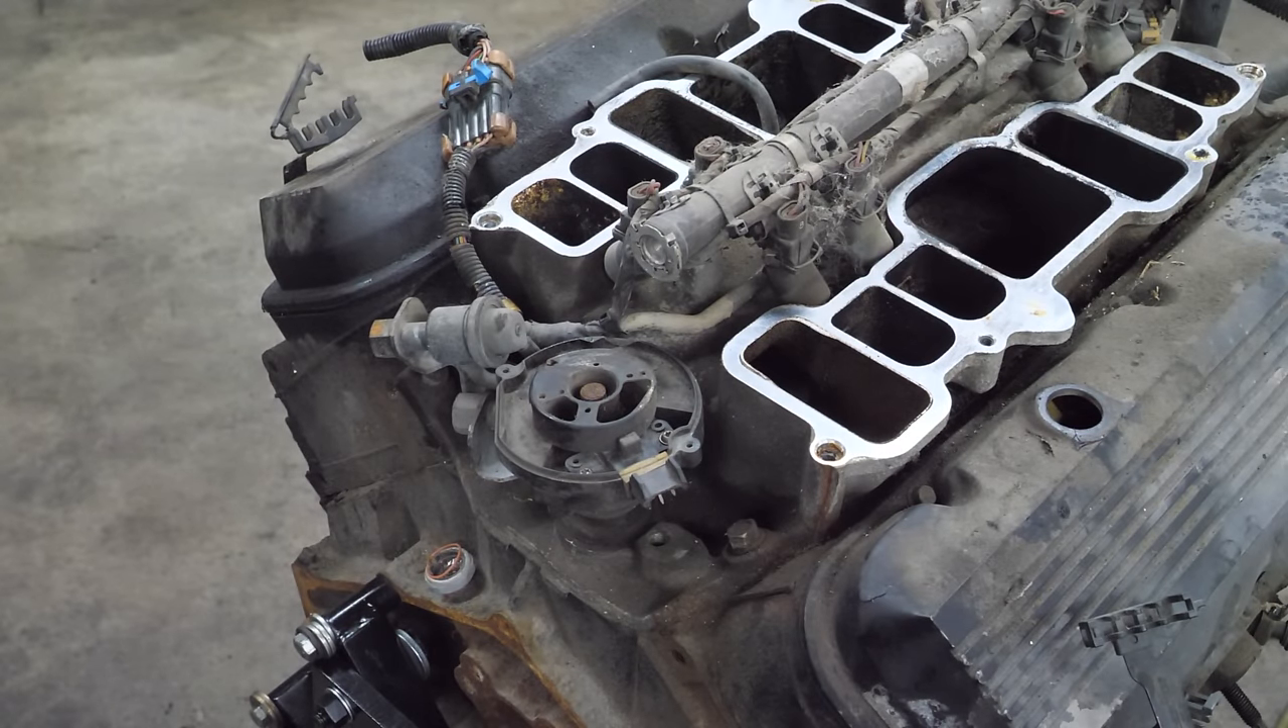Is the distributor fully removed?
No.